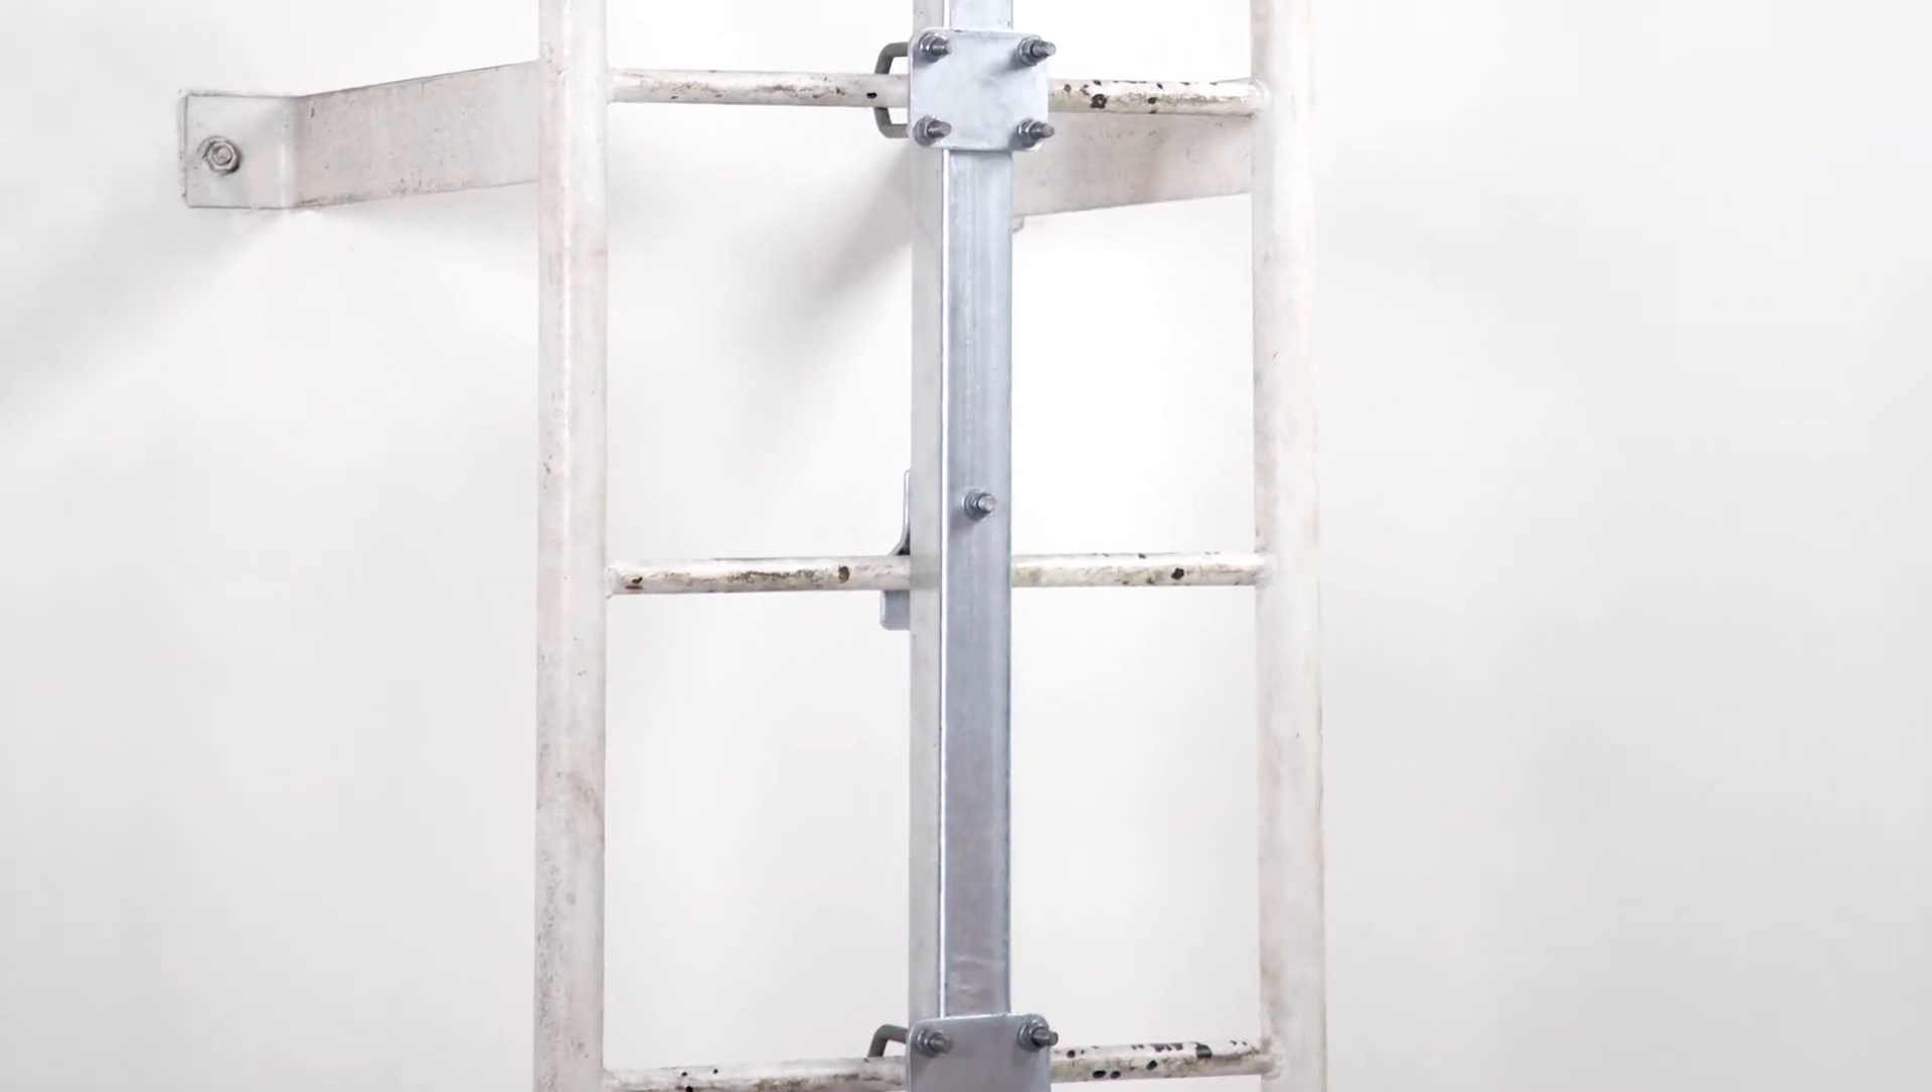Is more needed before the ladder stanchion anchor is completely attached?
No.